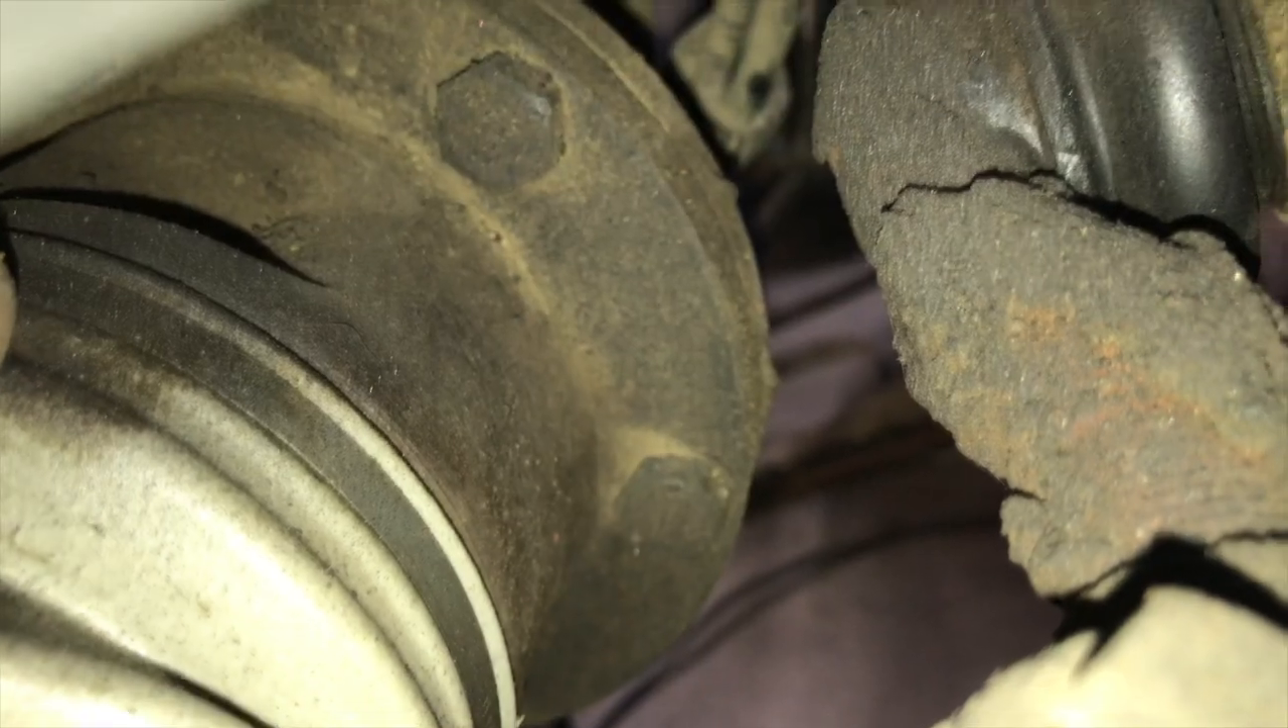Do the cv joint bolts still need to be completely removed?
Yes.